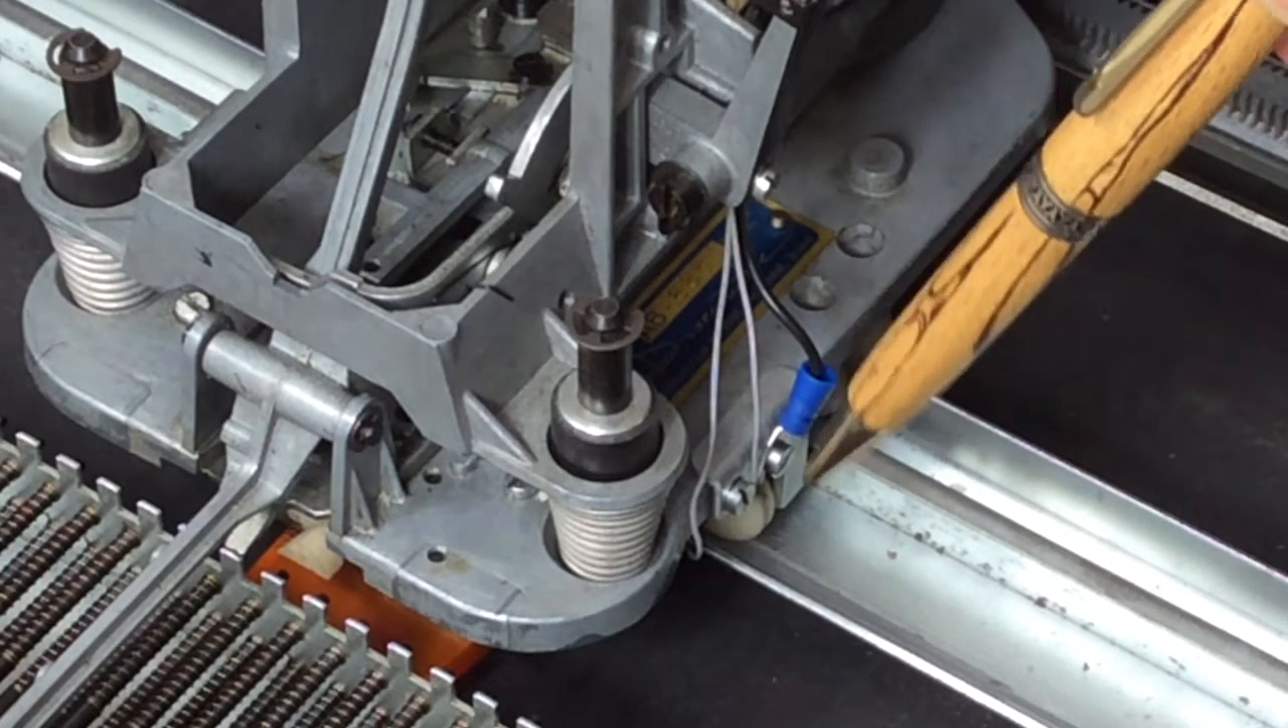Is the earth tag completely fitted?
Yes.